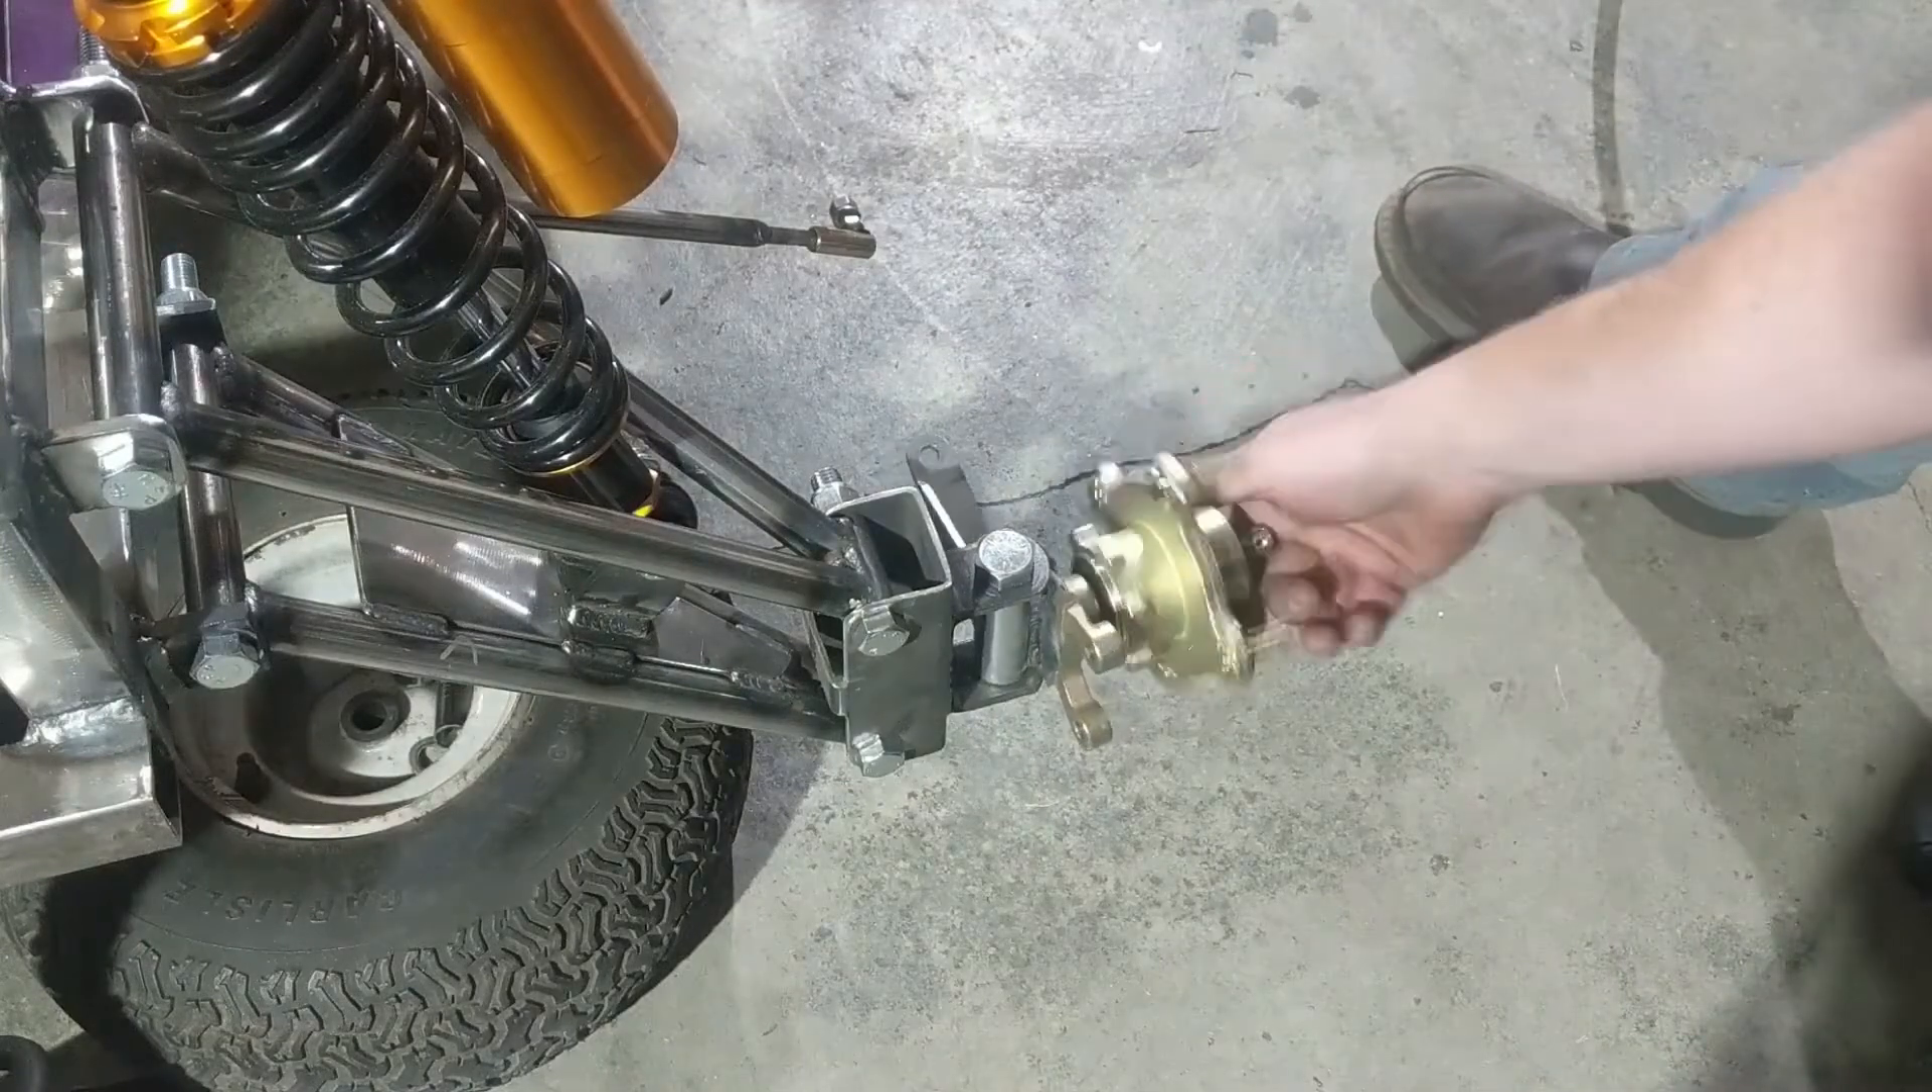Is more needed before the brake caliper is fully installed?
Yes.